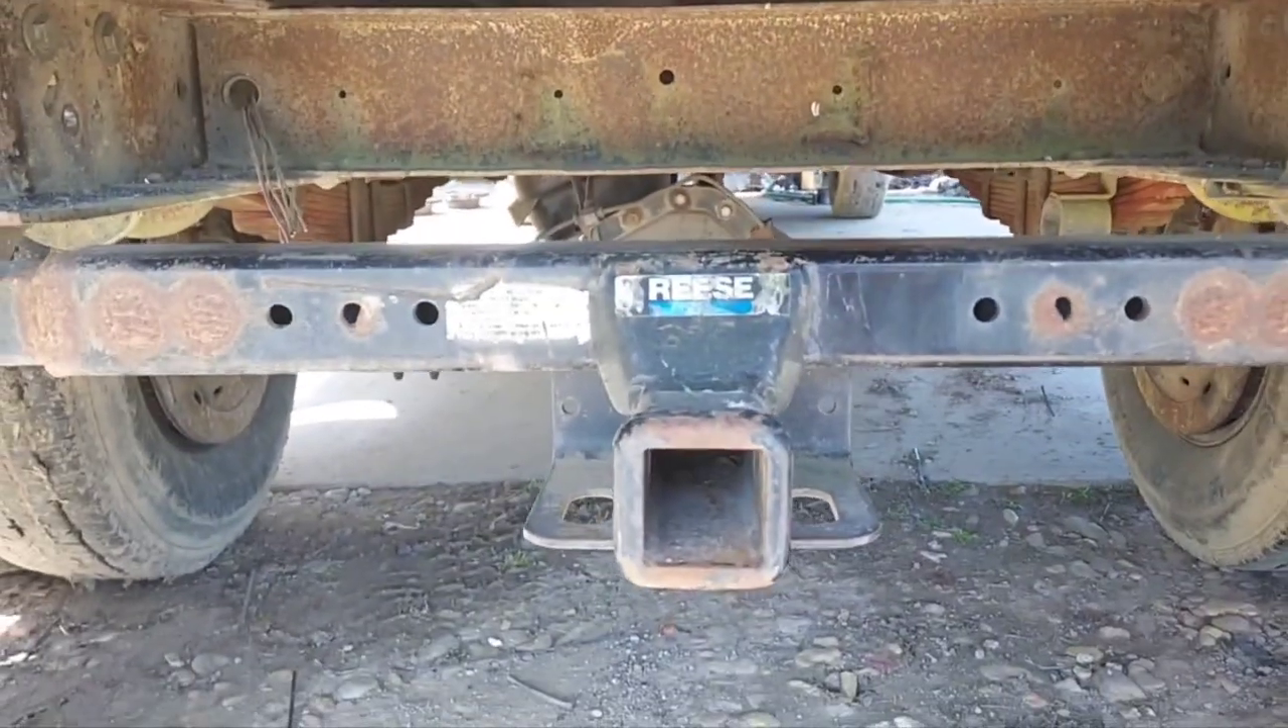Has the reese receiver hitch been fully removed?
No.